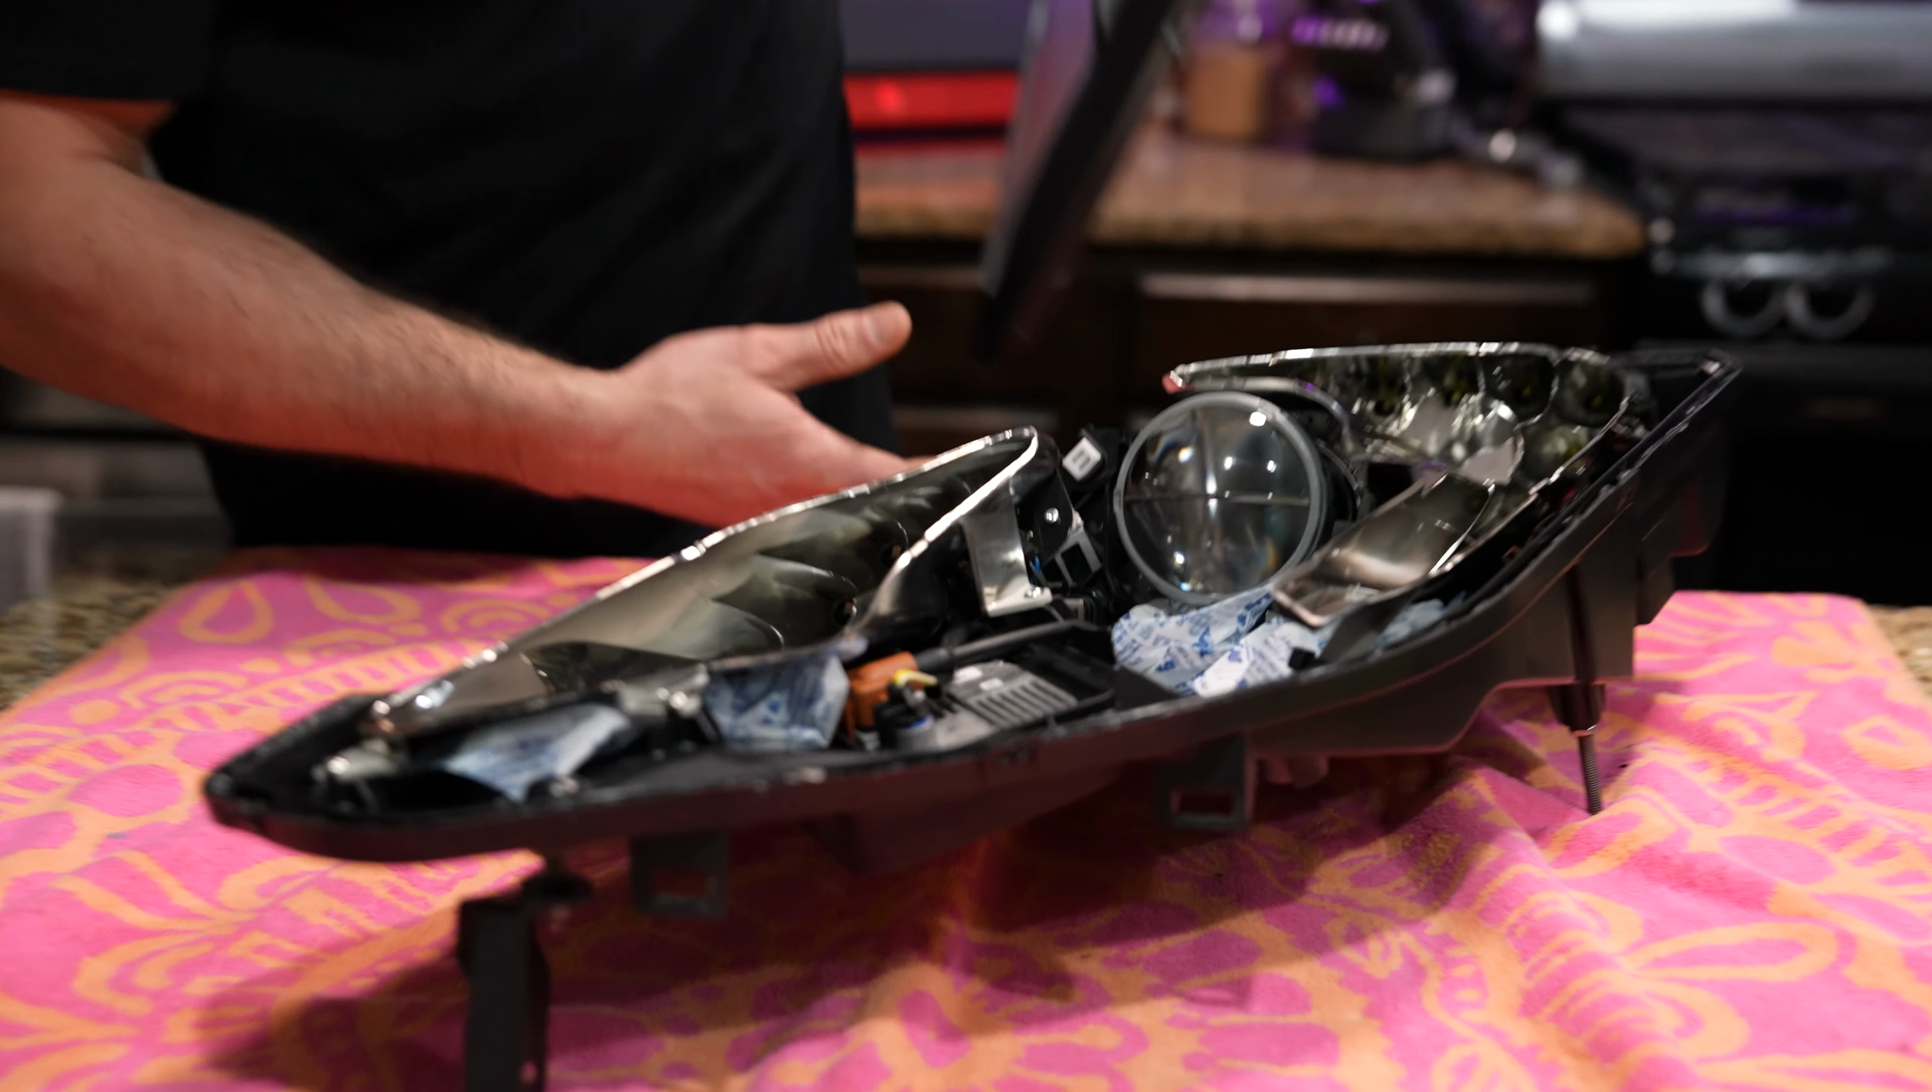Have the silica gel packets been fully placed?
Yes.